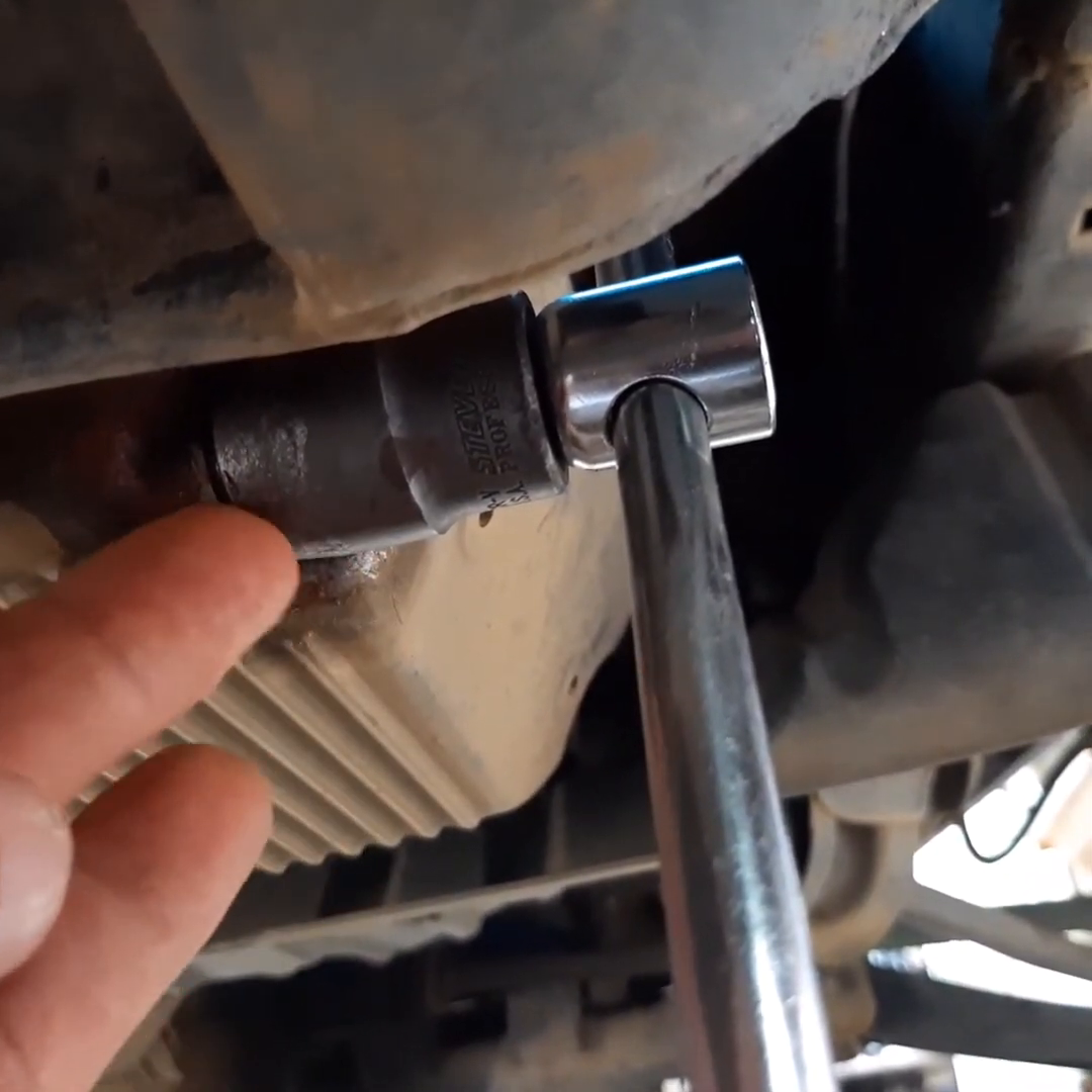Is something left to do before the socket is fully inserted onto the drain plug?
No.